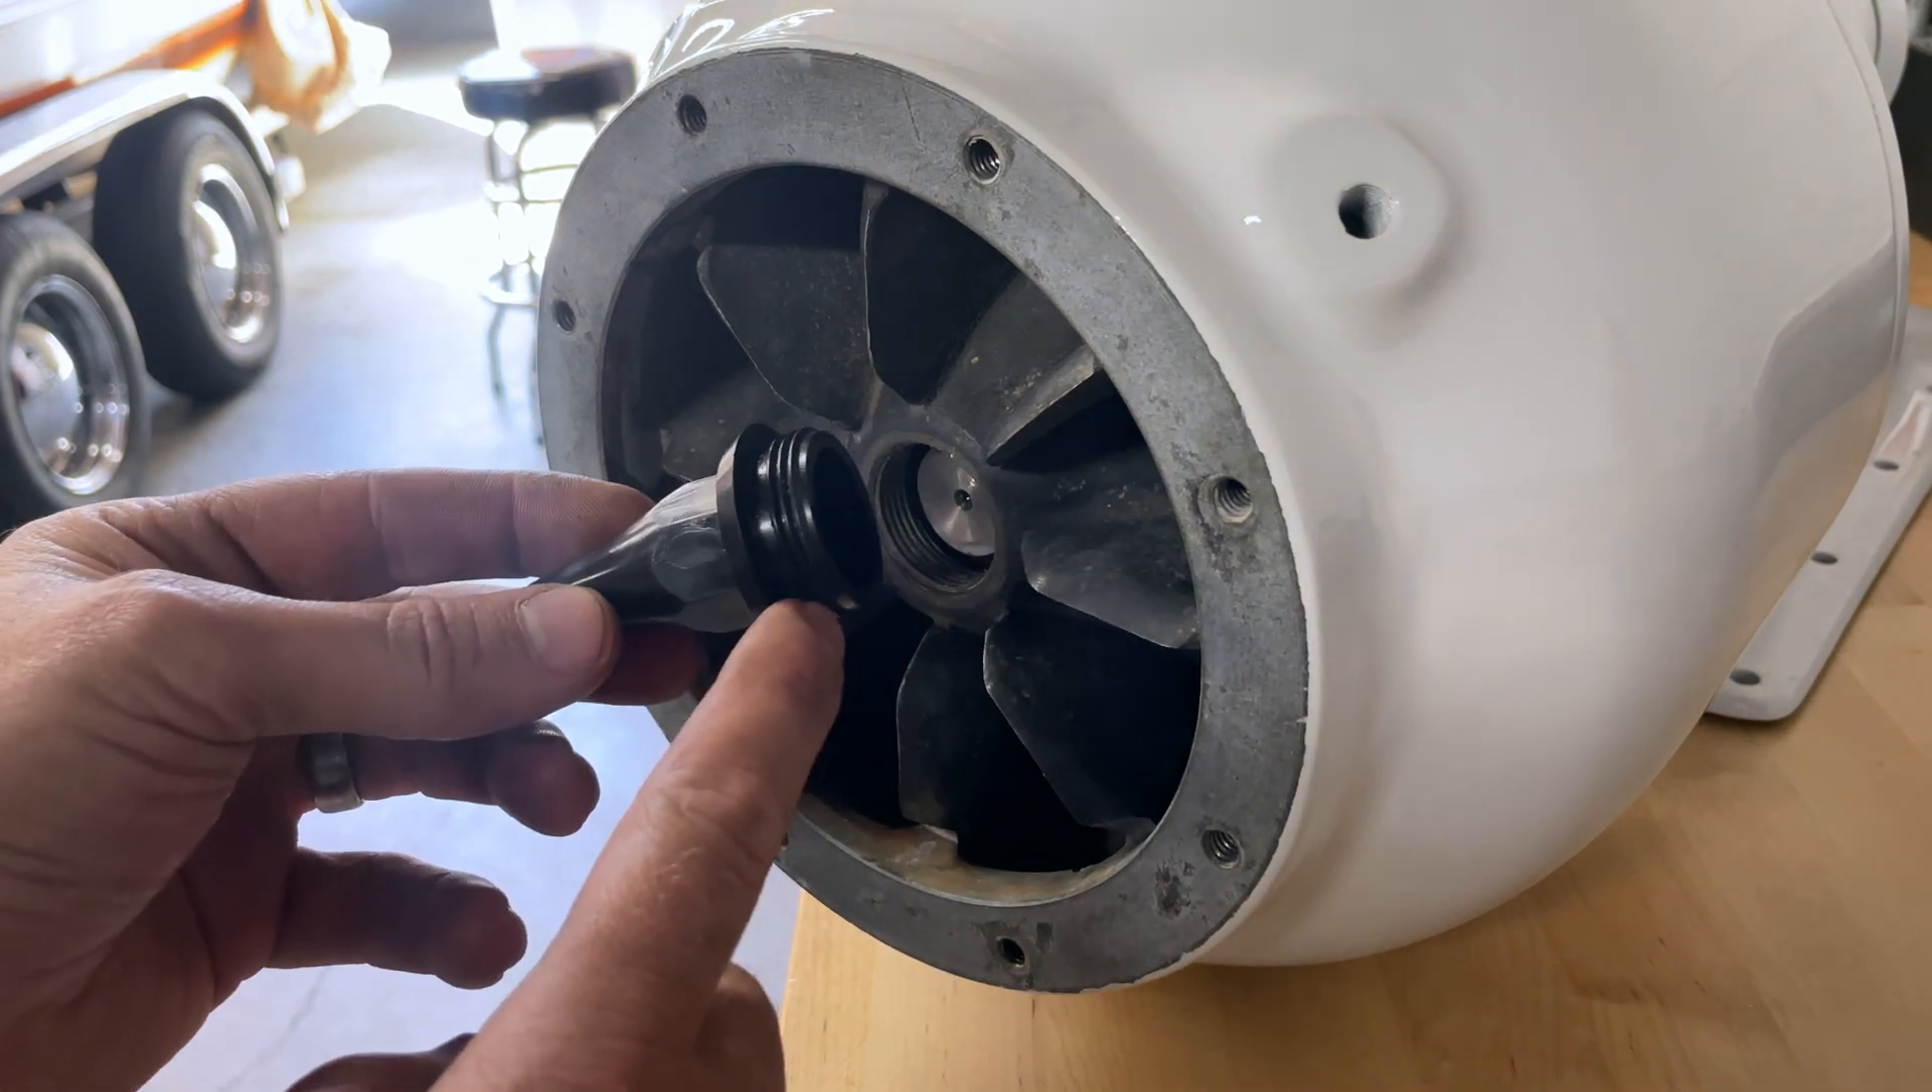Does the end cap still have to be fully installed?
Yes.